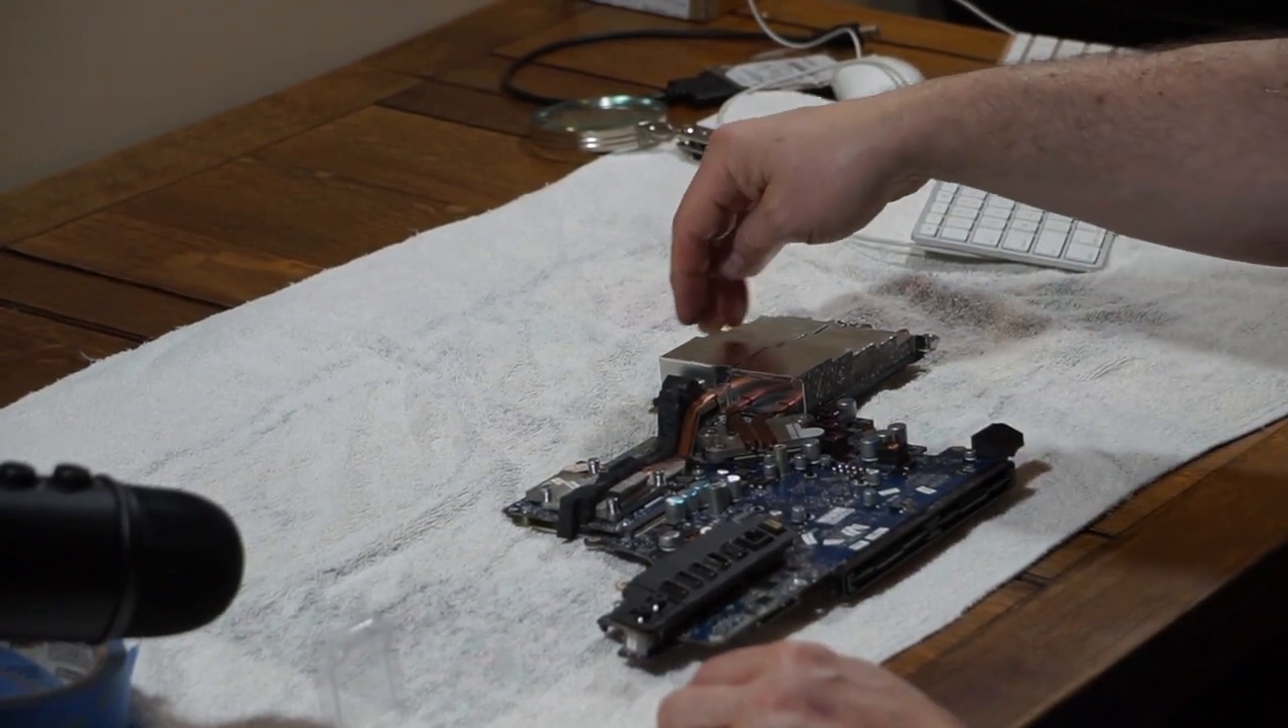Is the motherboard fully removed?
Yes.